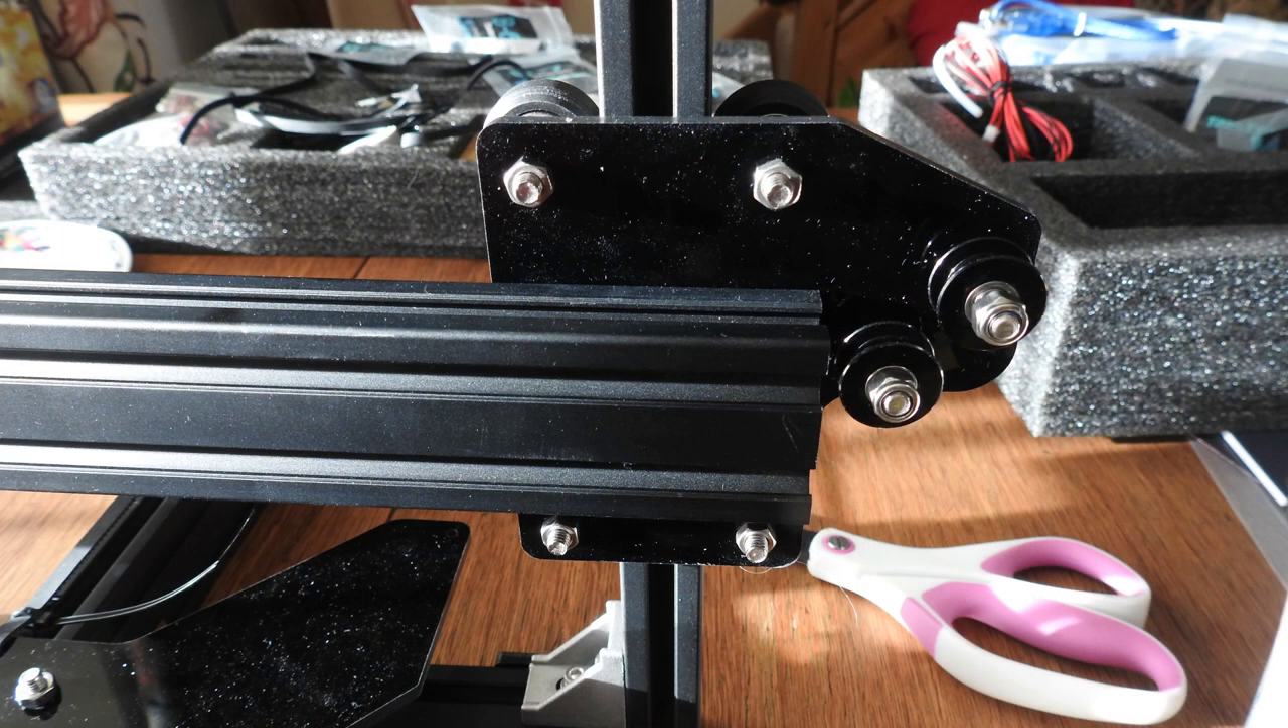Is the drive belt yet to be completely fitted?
Yes.